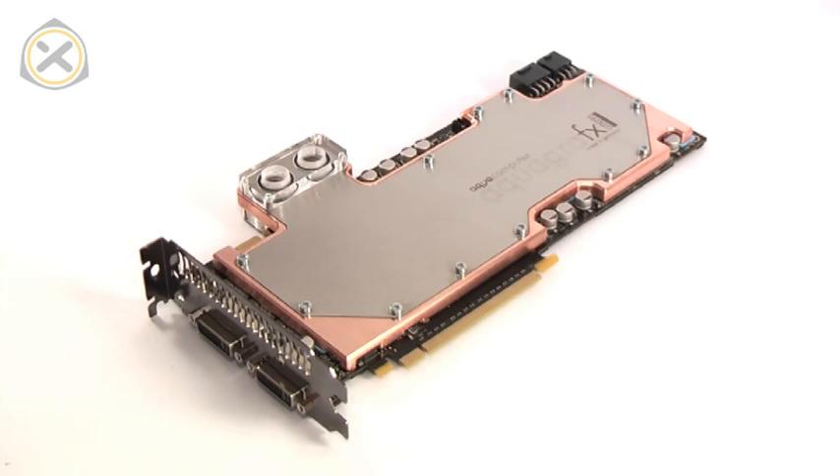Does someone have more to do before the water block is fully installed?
No.